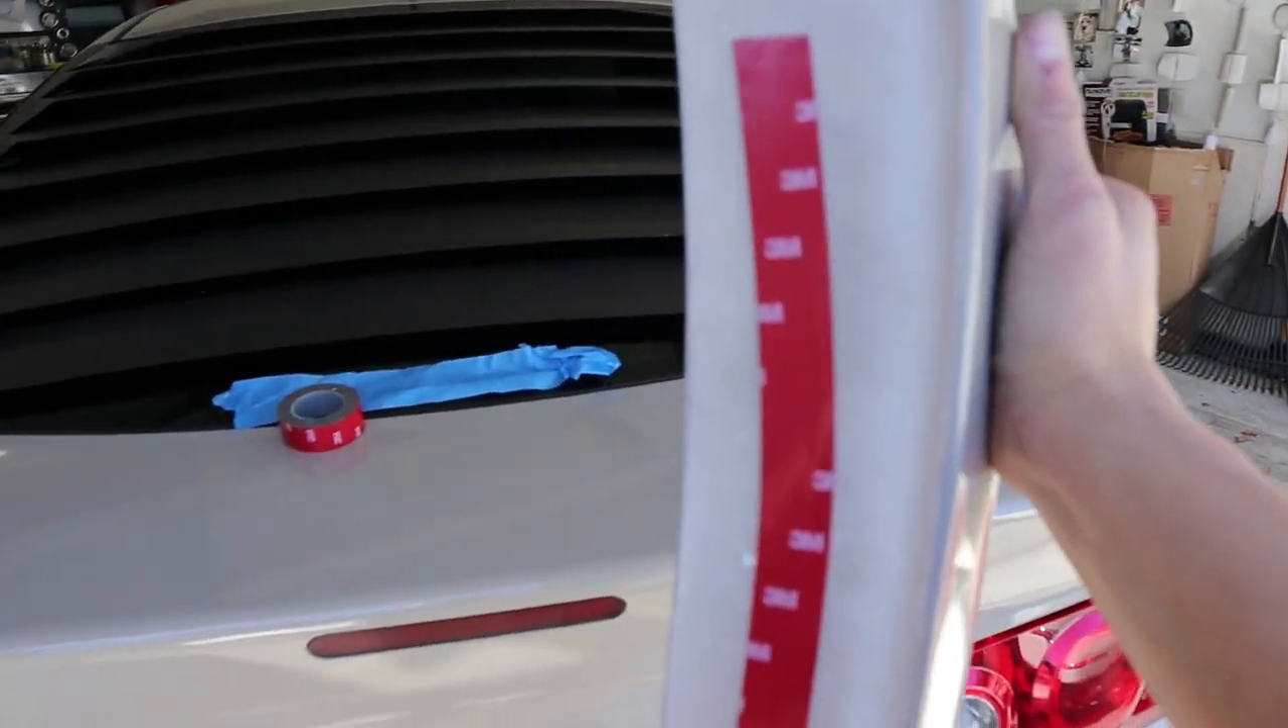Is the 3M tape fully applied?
Yes.